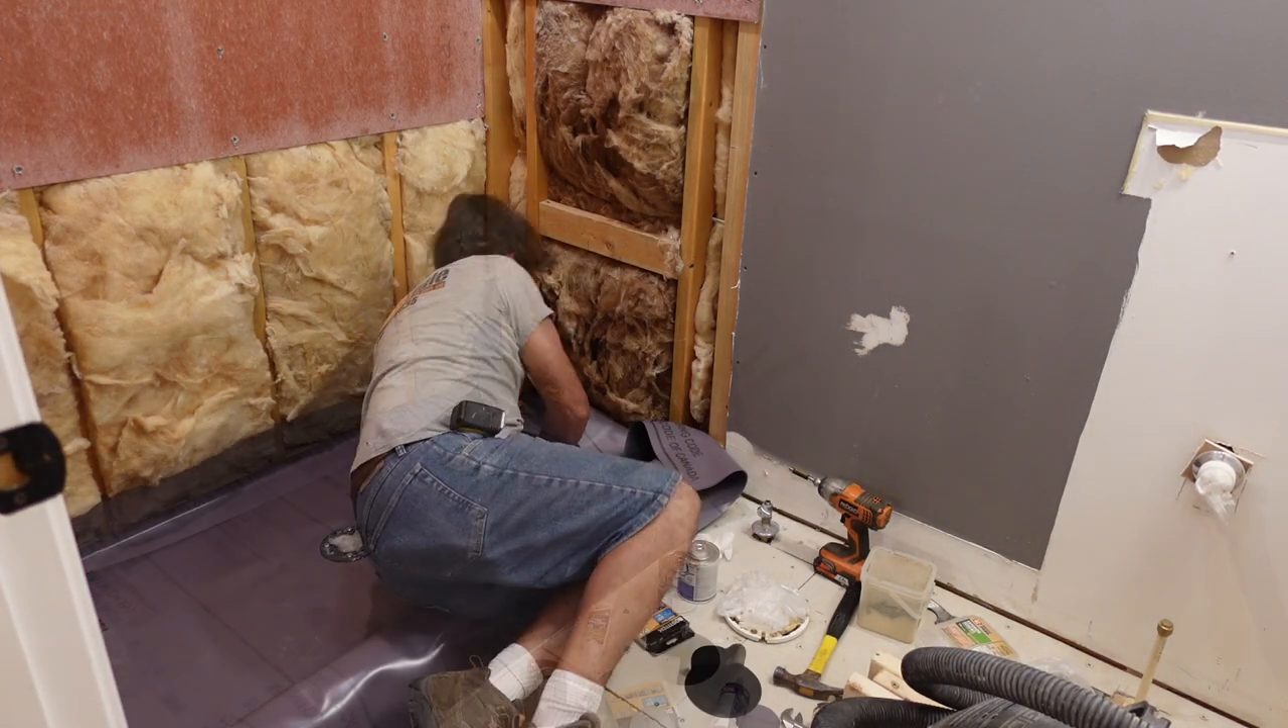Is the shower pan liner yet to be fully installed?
Yes.